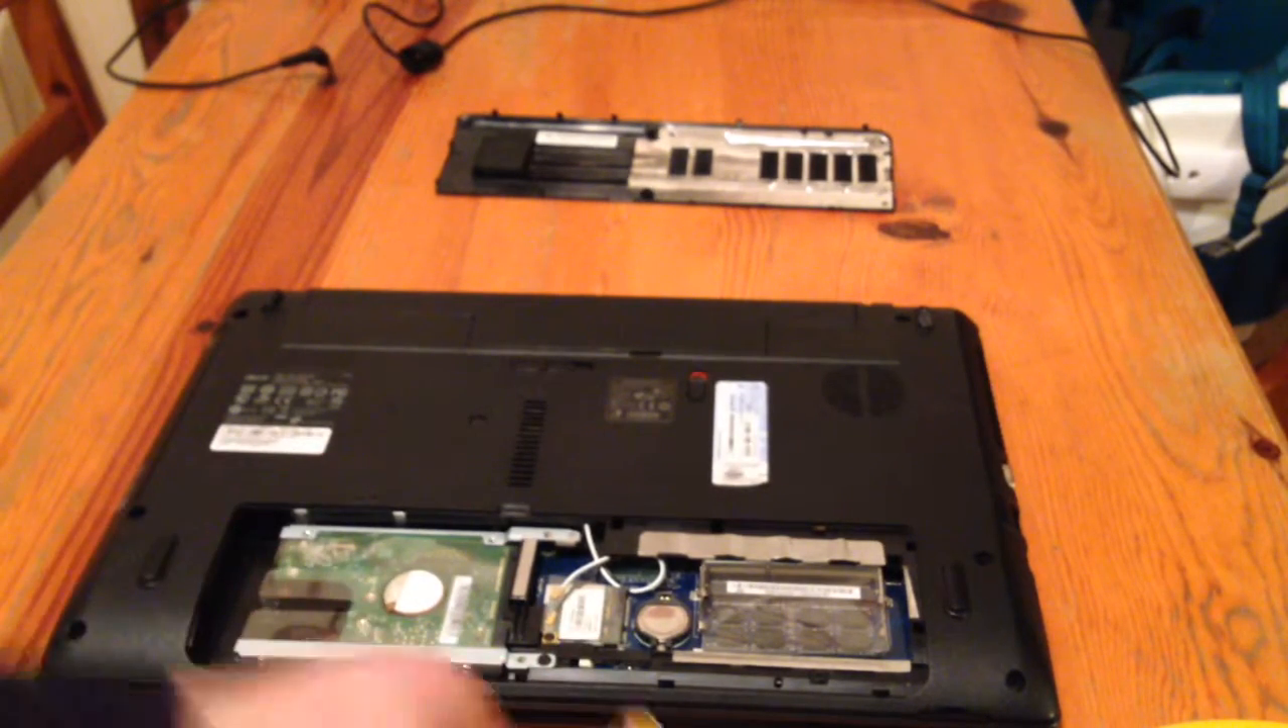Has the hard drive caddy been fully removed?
No.